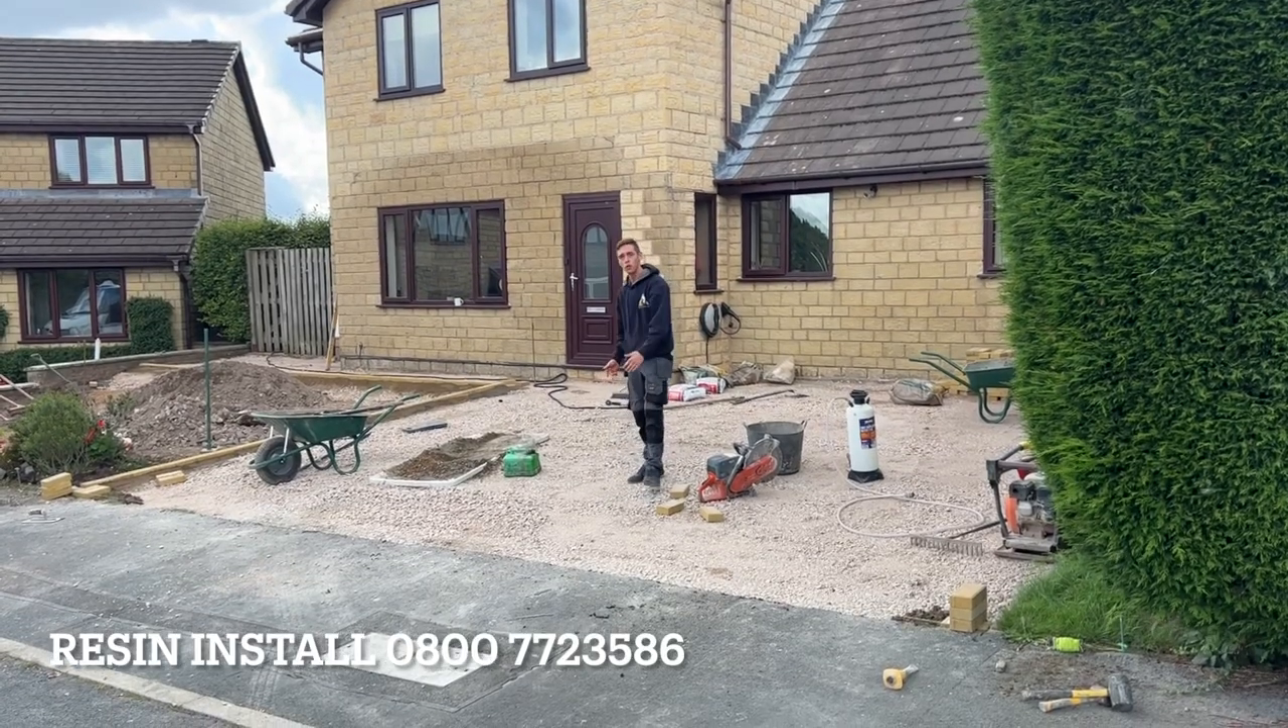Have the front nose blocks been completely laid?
No.